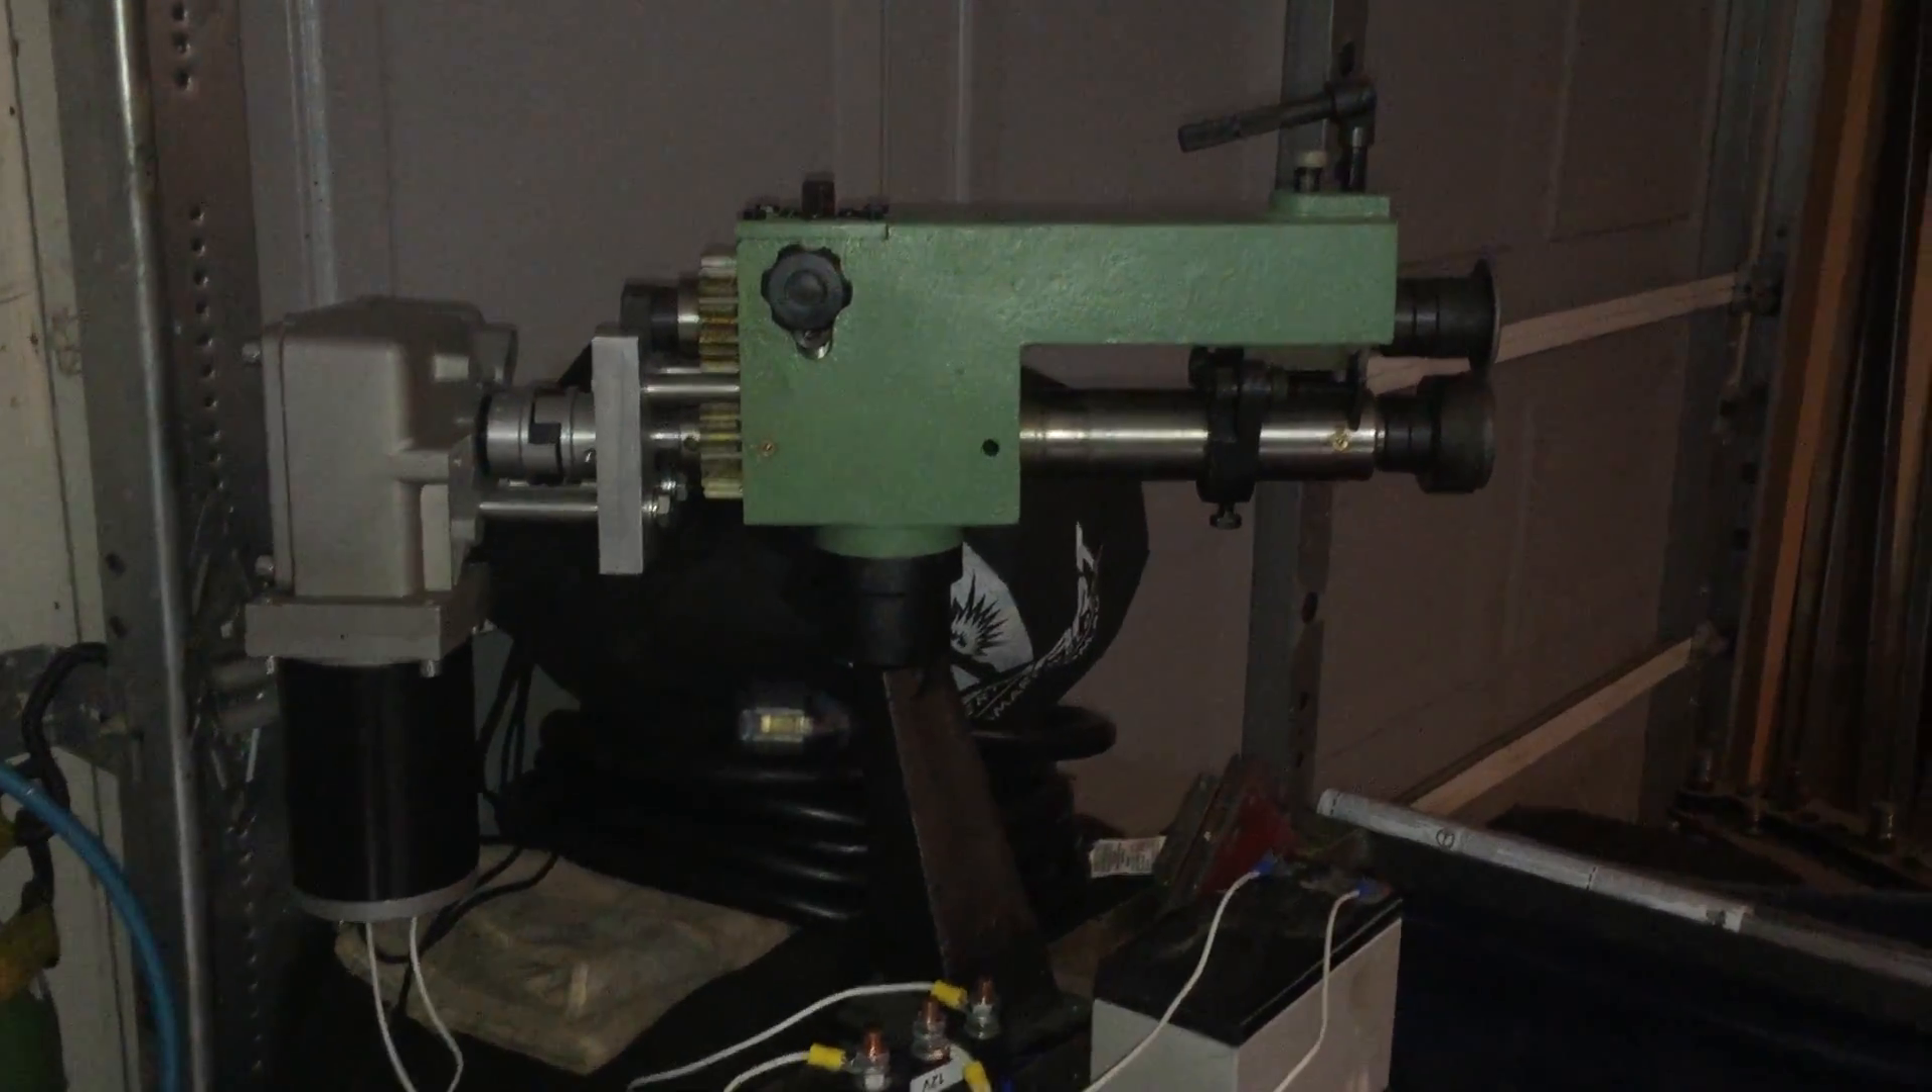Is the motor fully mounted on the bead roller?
Yes.